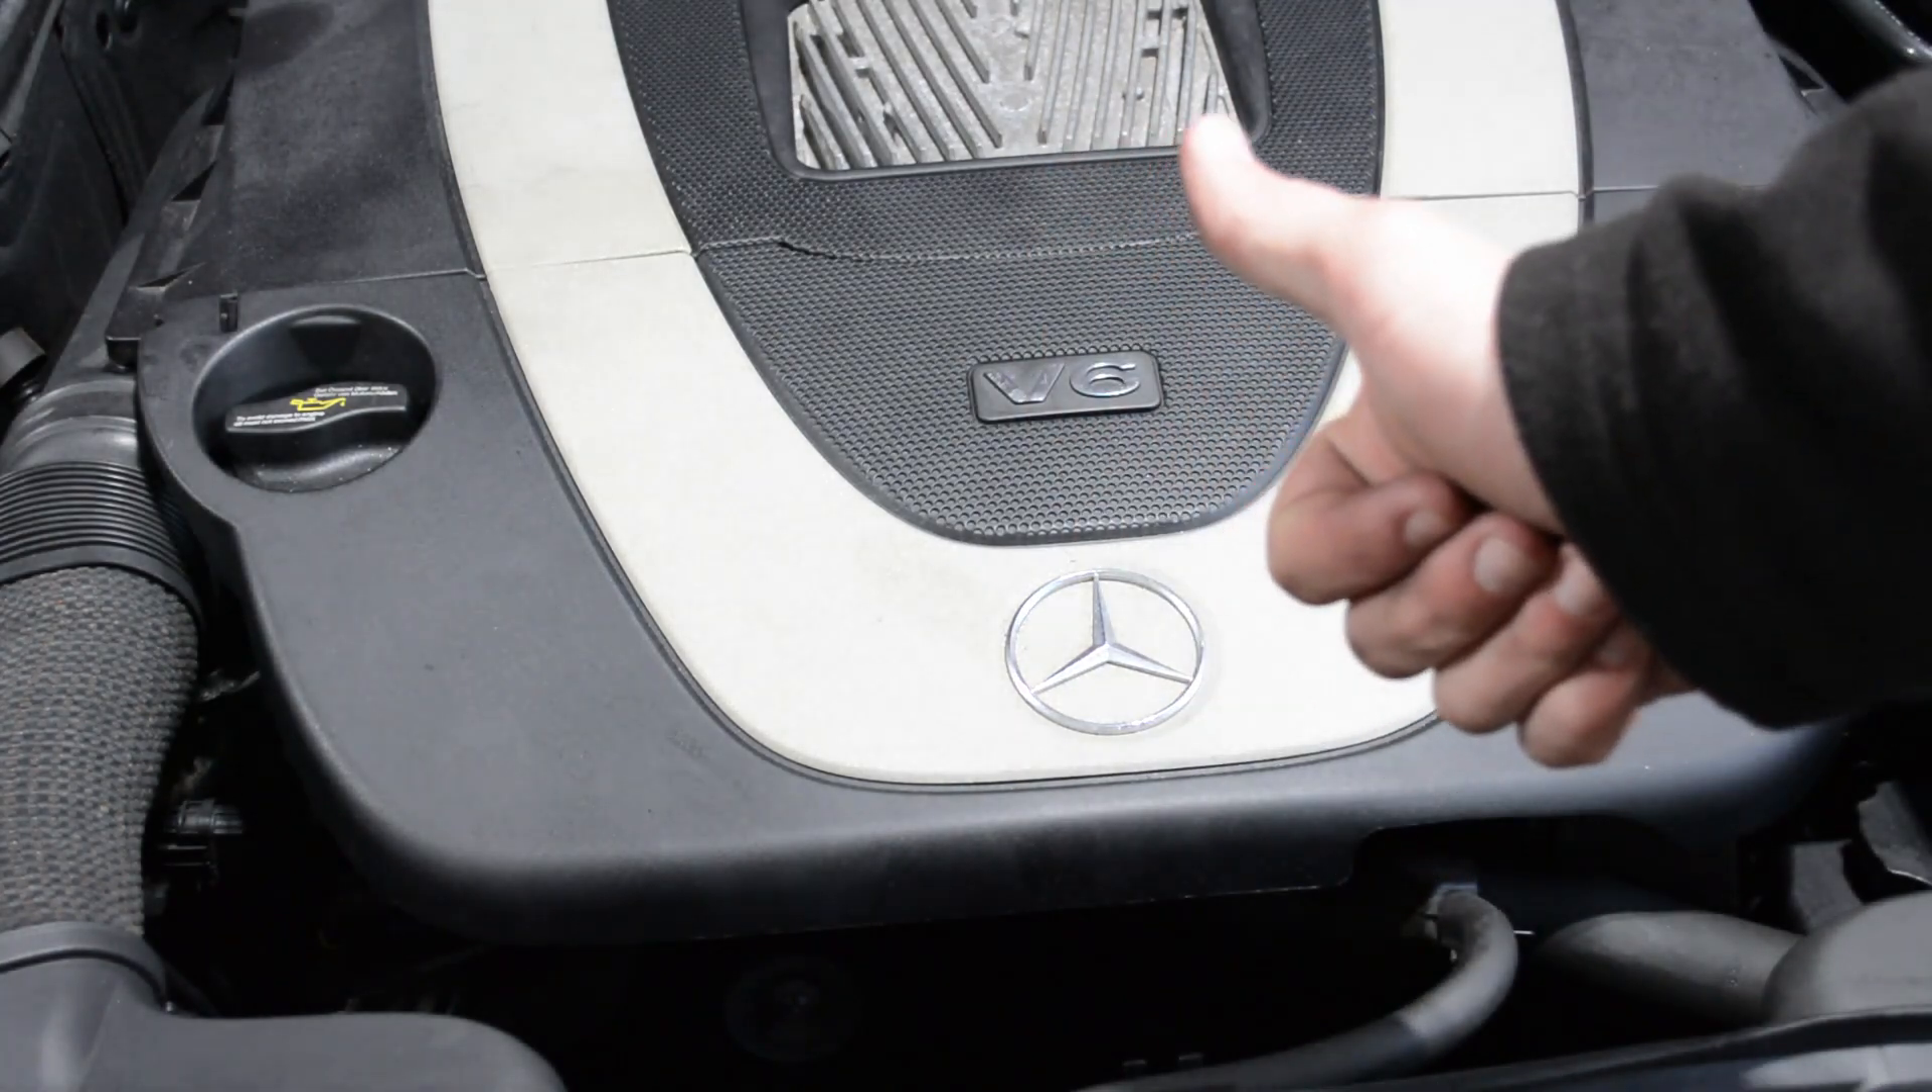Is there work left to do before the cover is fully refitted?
No.